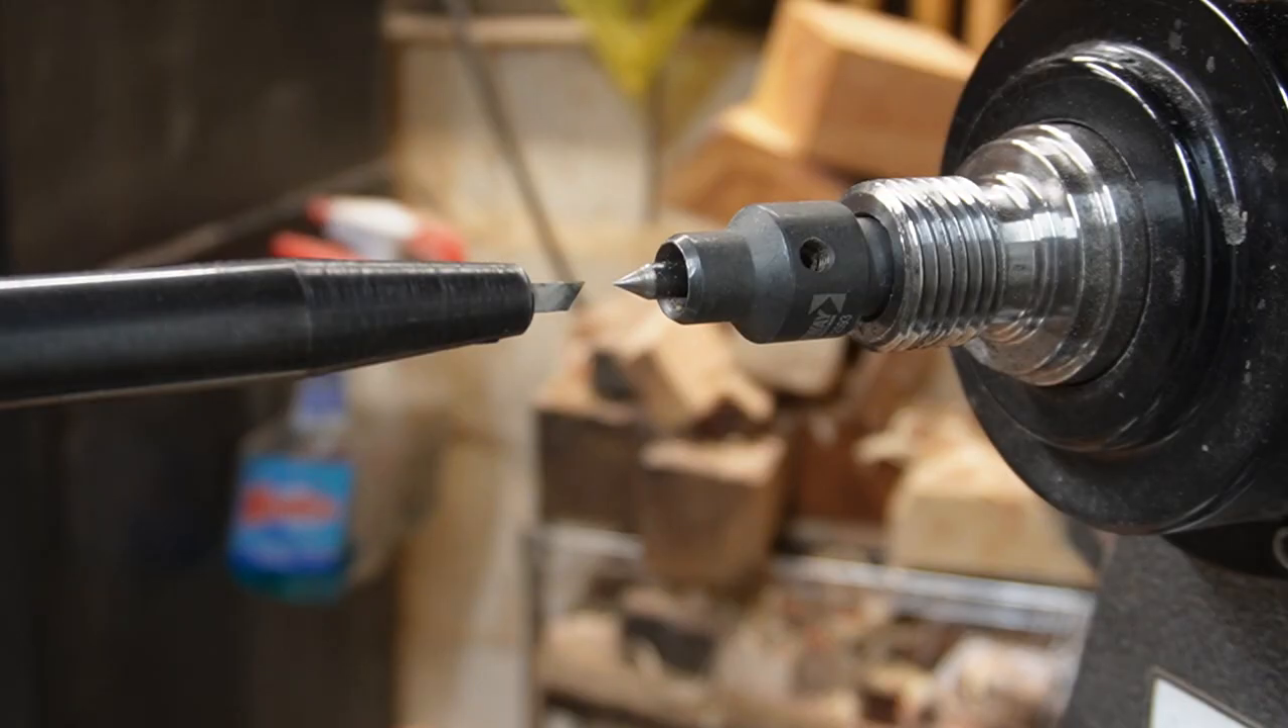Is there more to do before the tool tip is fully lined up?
No.